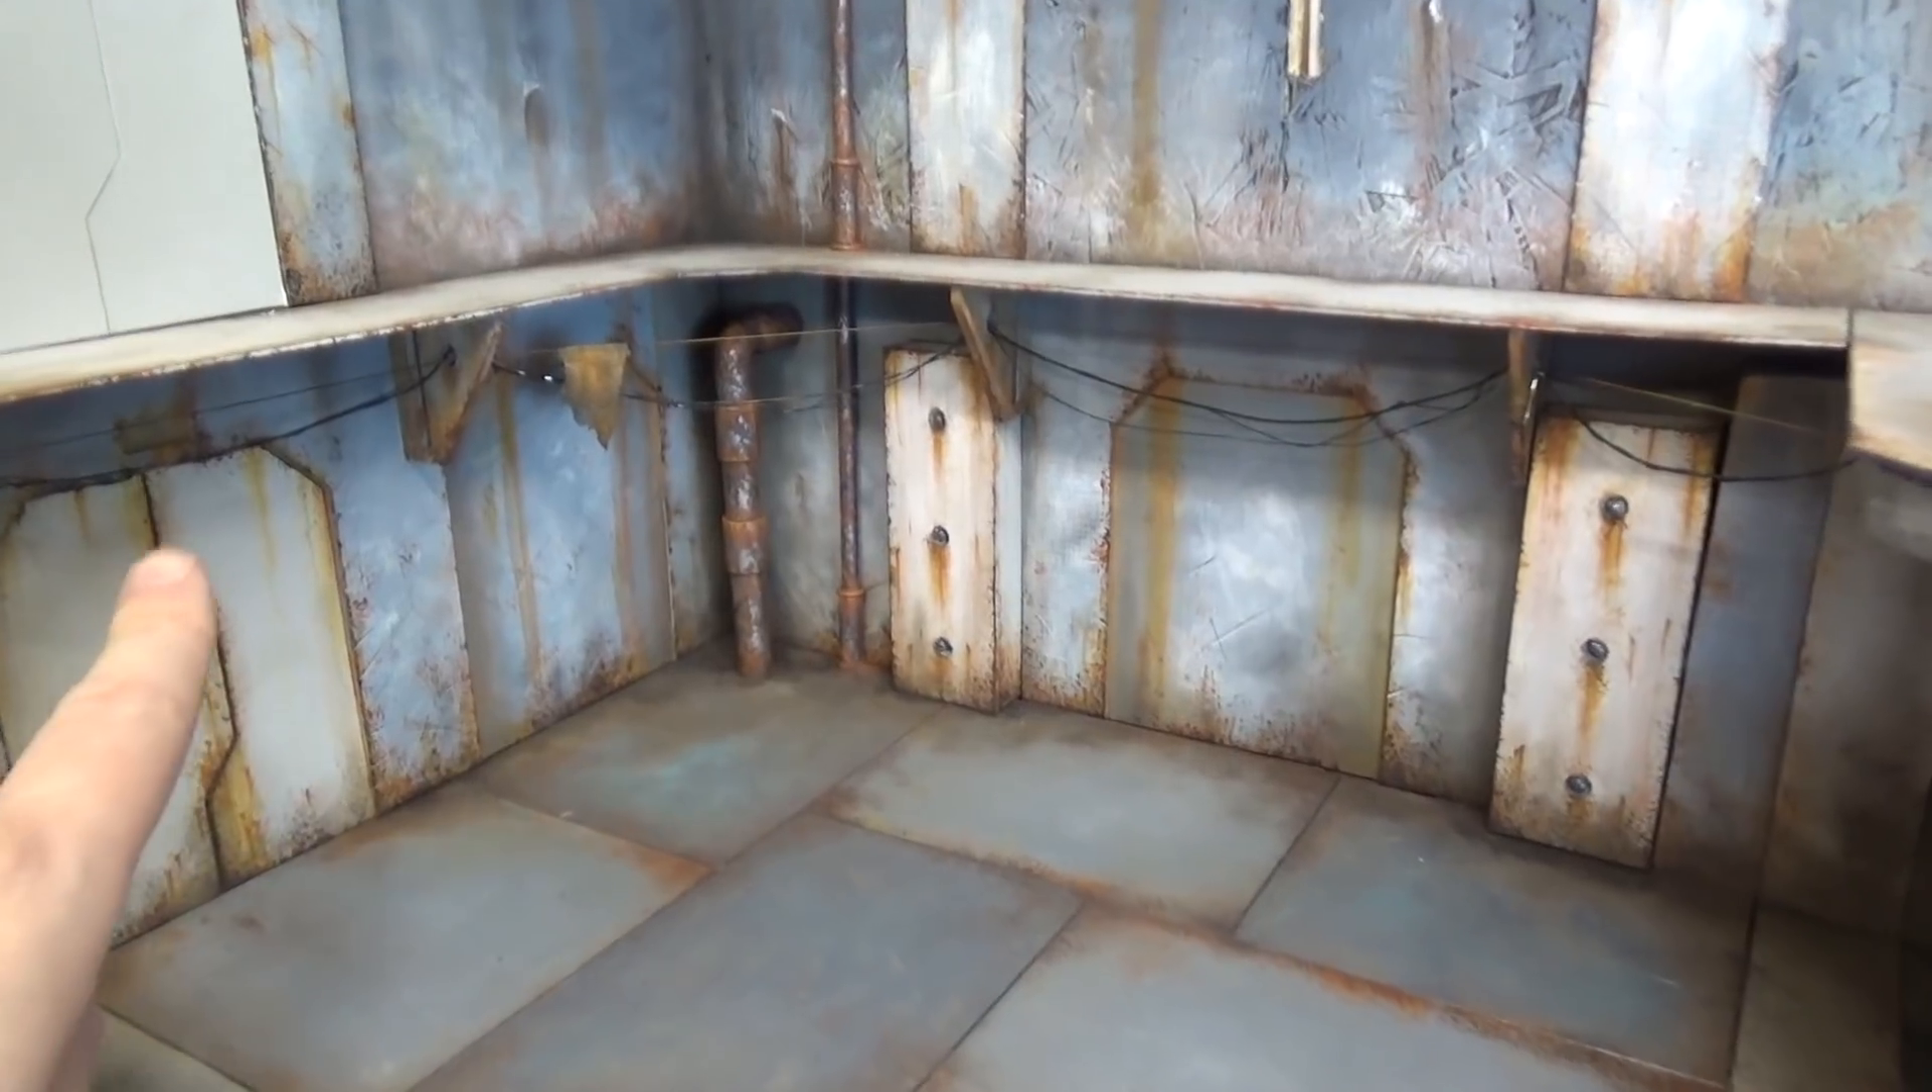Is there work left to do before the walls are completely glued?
No.